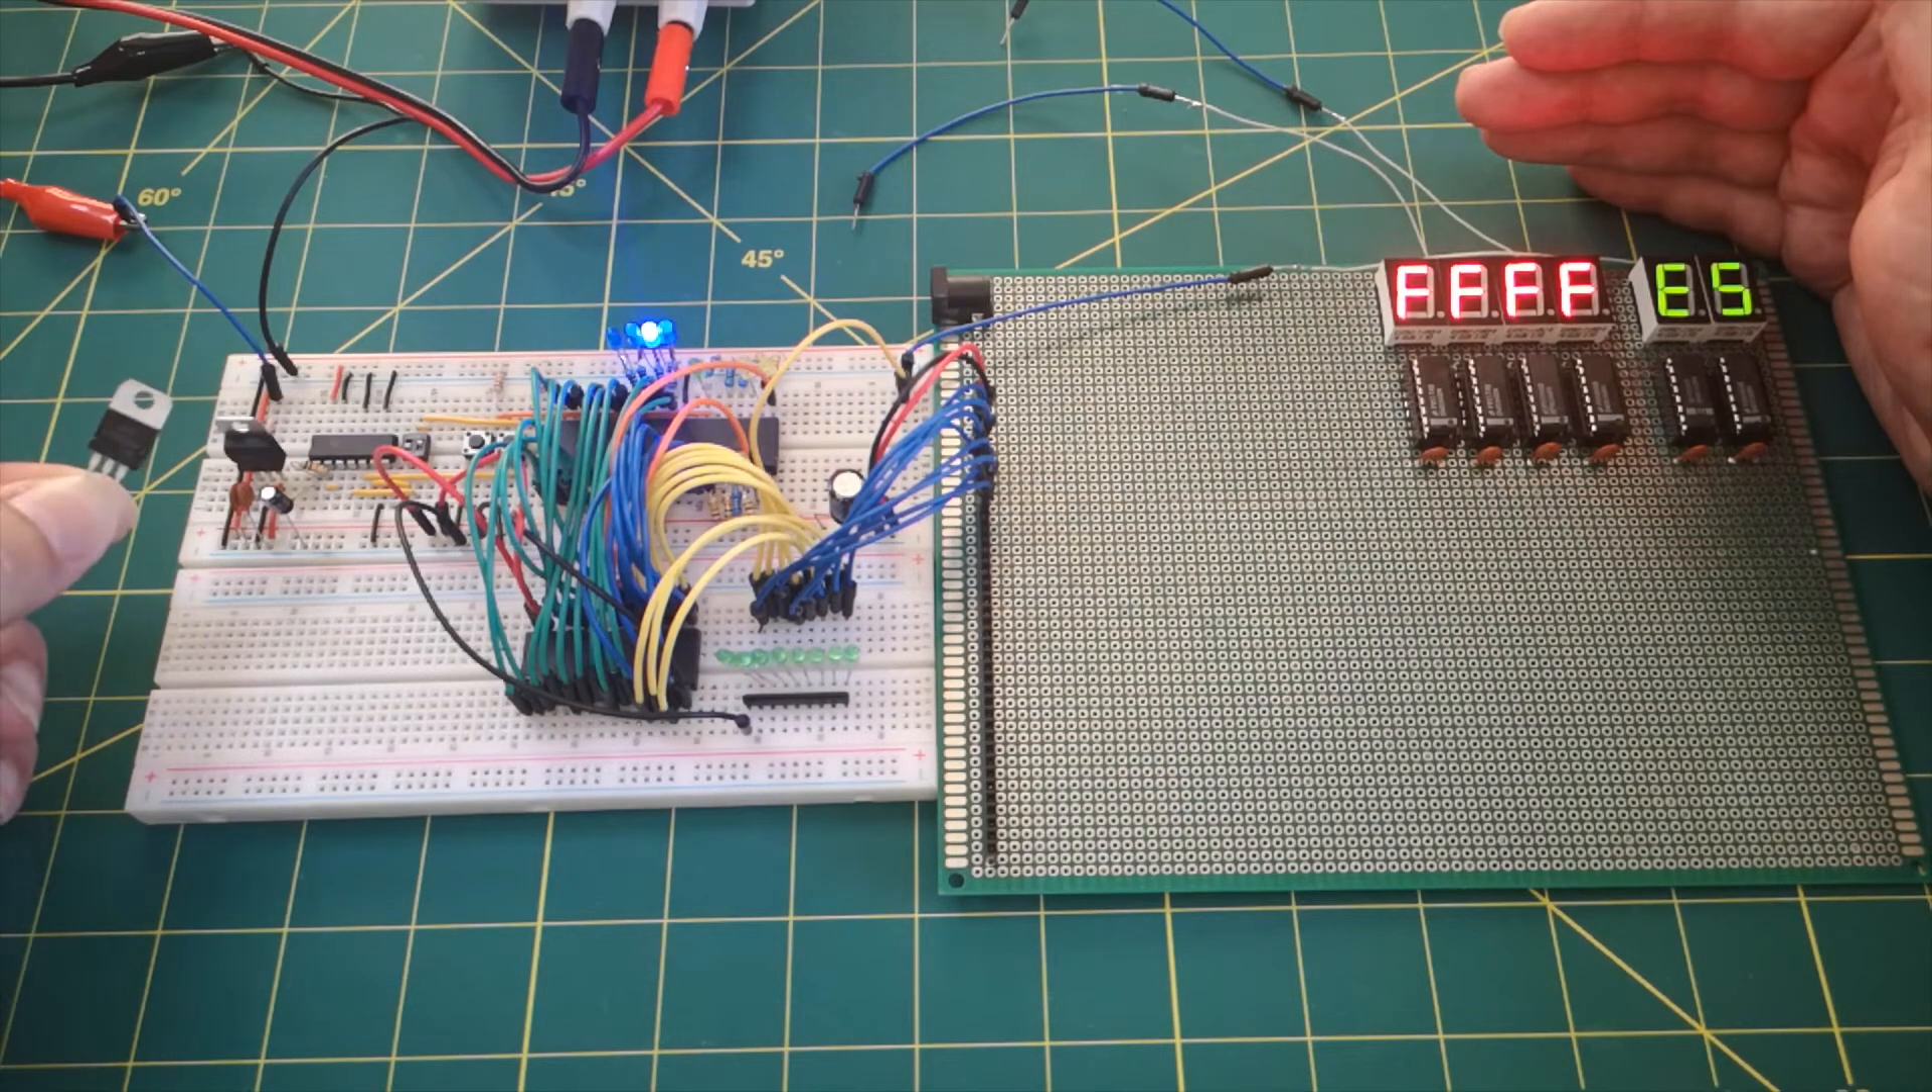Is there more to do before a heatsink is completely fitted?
Yes.